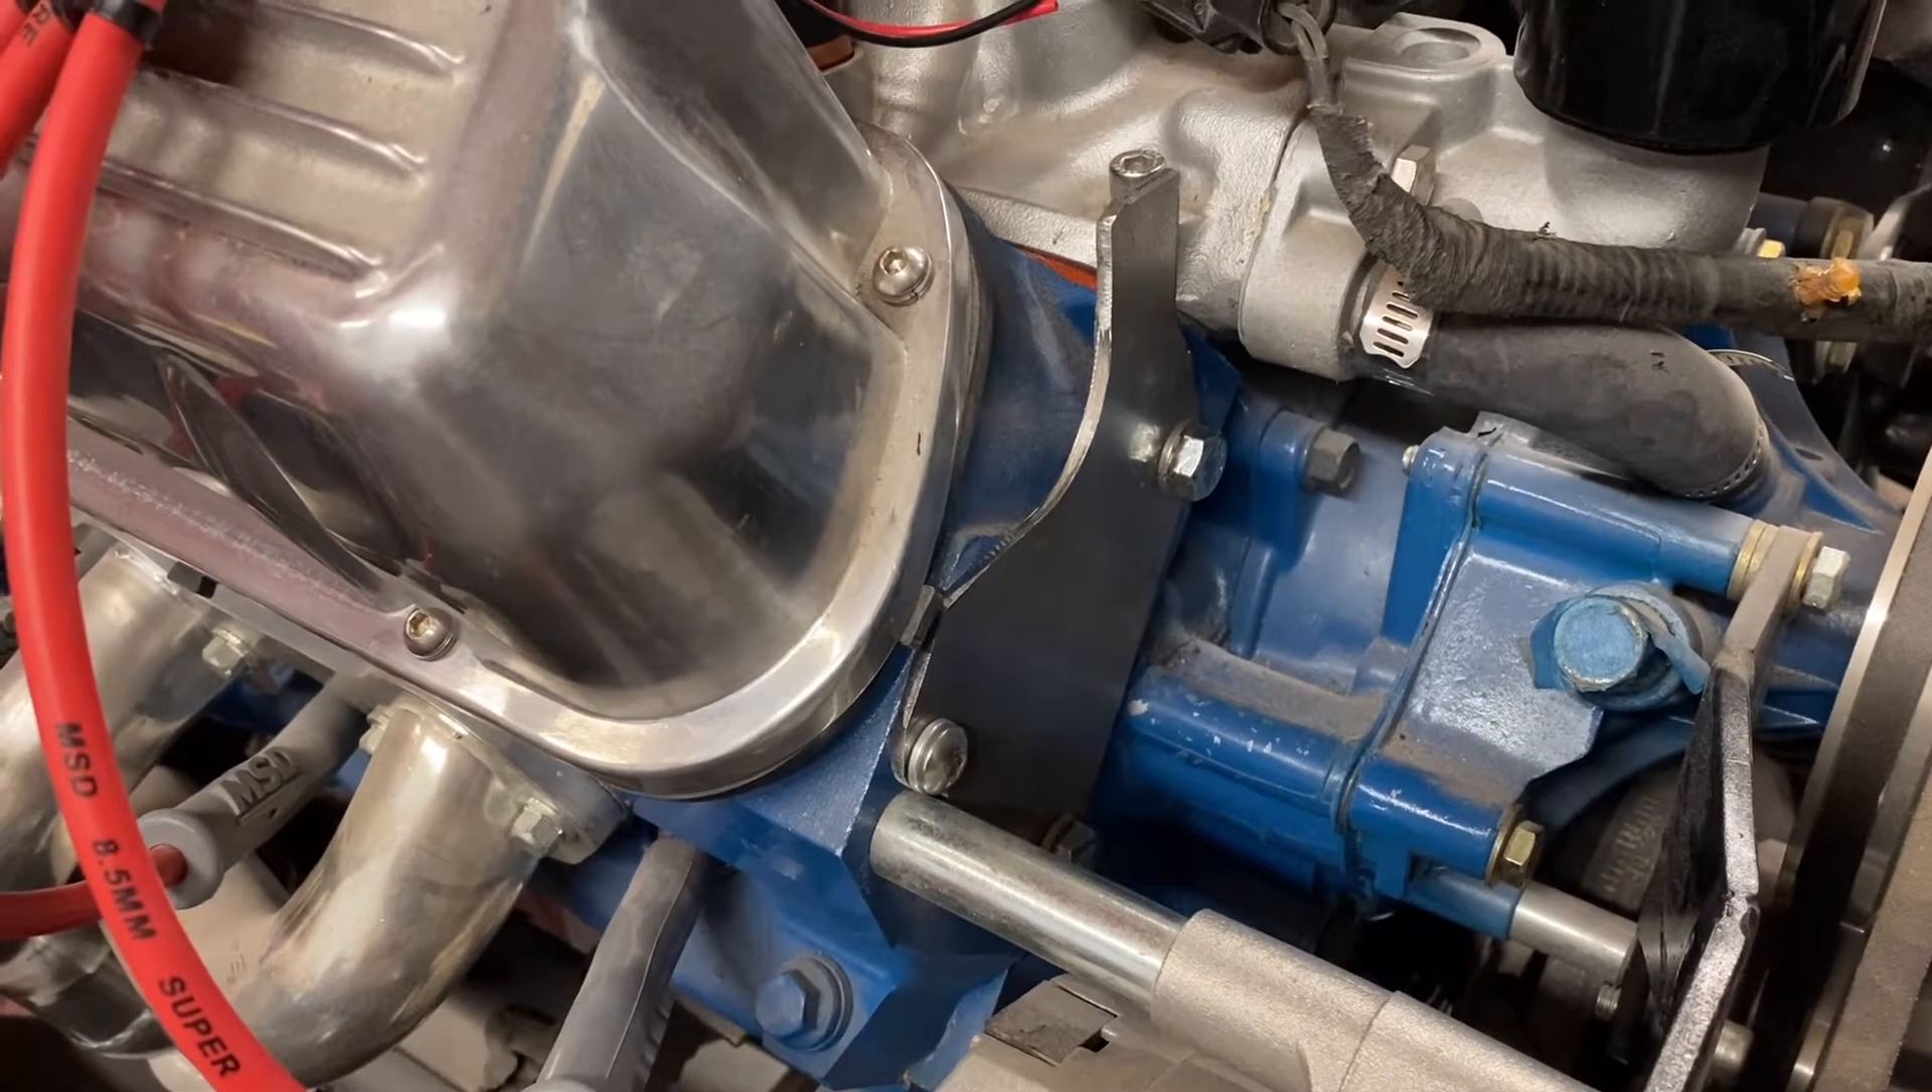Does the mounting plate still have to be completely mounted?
No.